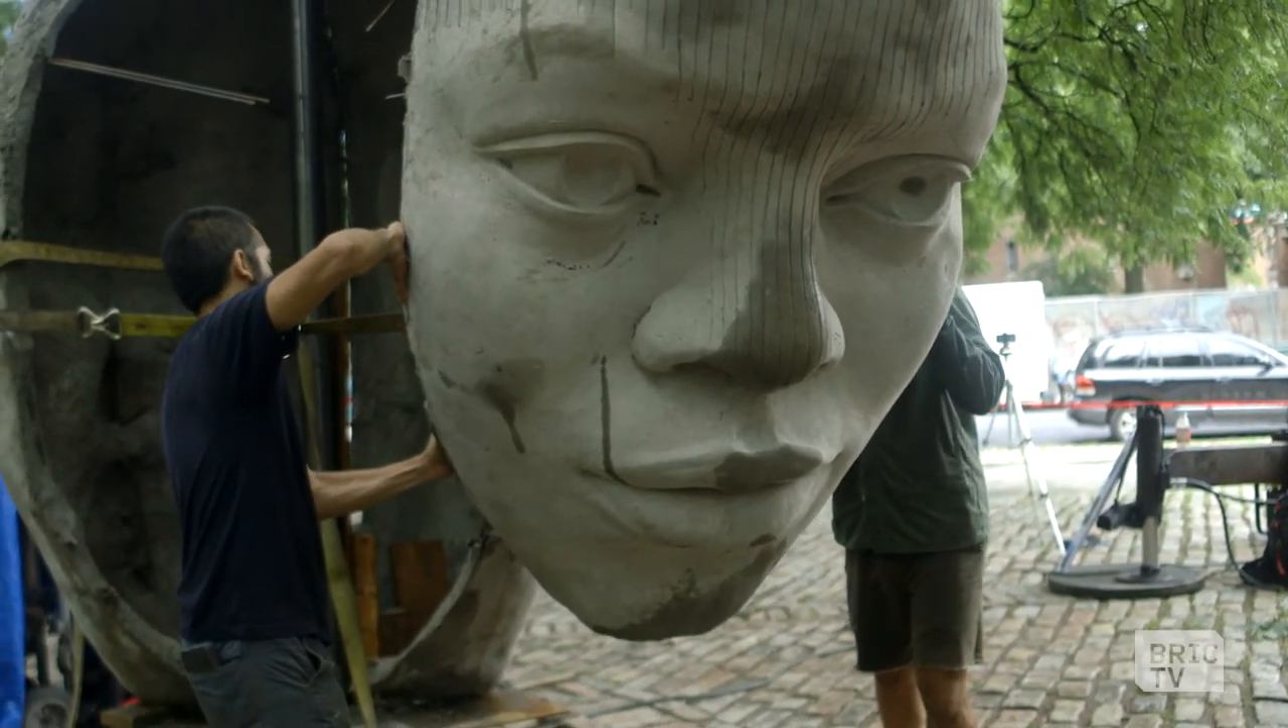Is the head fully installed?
No.